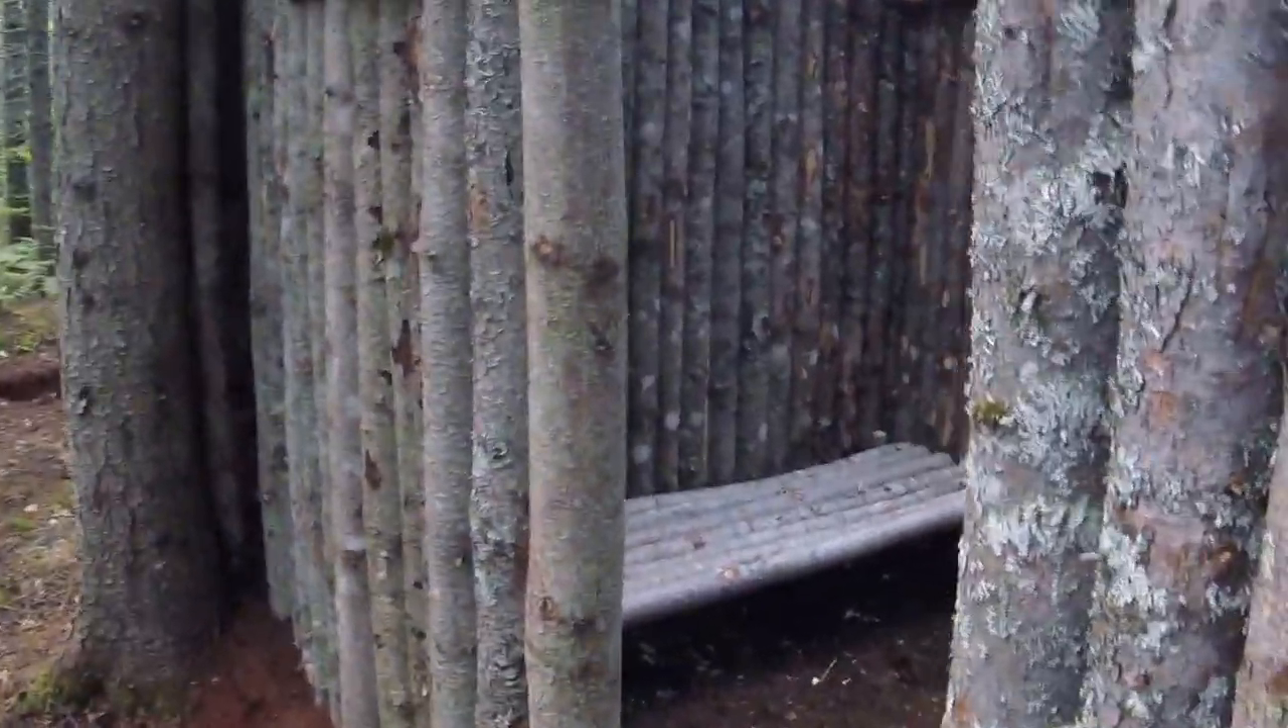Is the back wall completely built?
Yes.